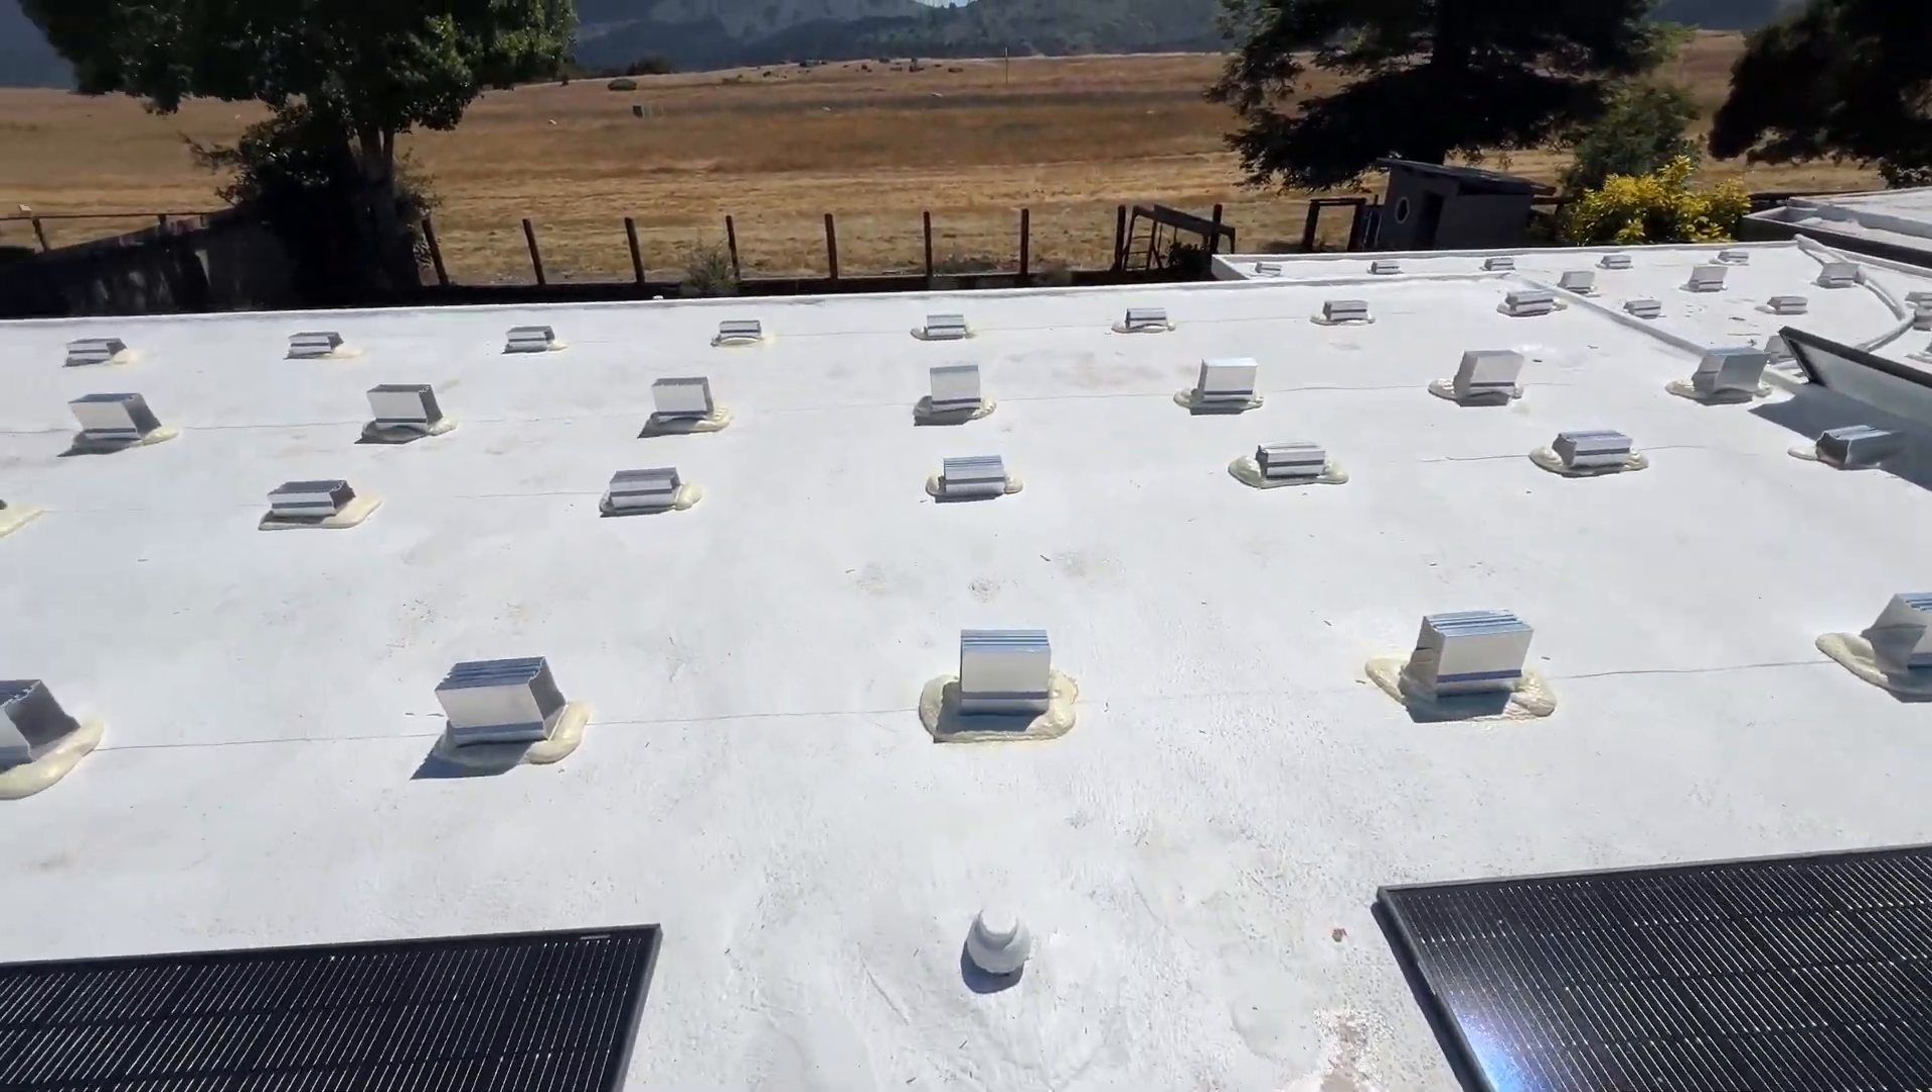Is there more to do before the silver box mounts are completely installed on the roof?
No.